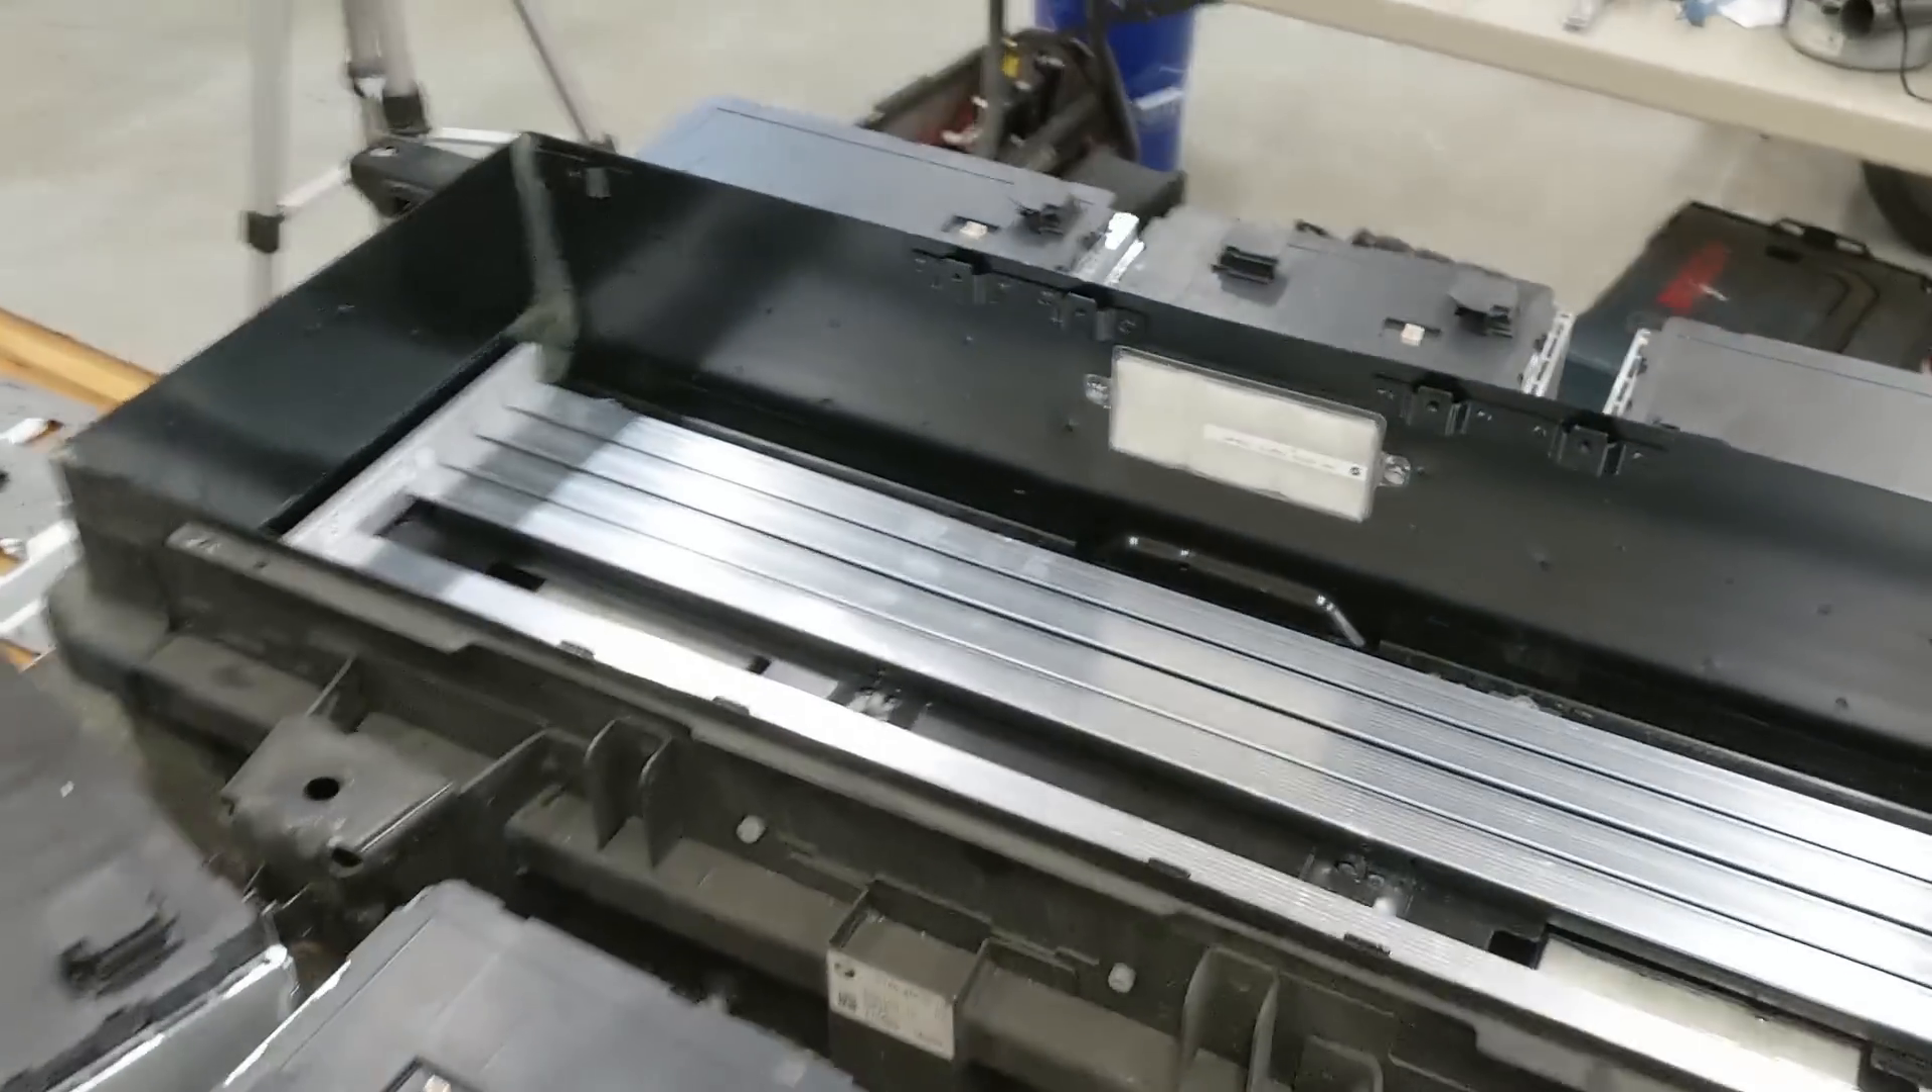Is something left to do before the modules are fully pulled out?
No.